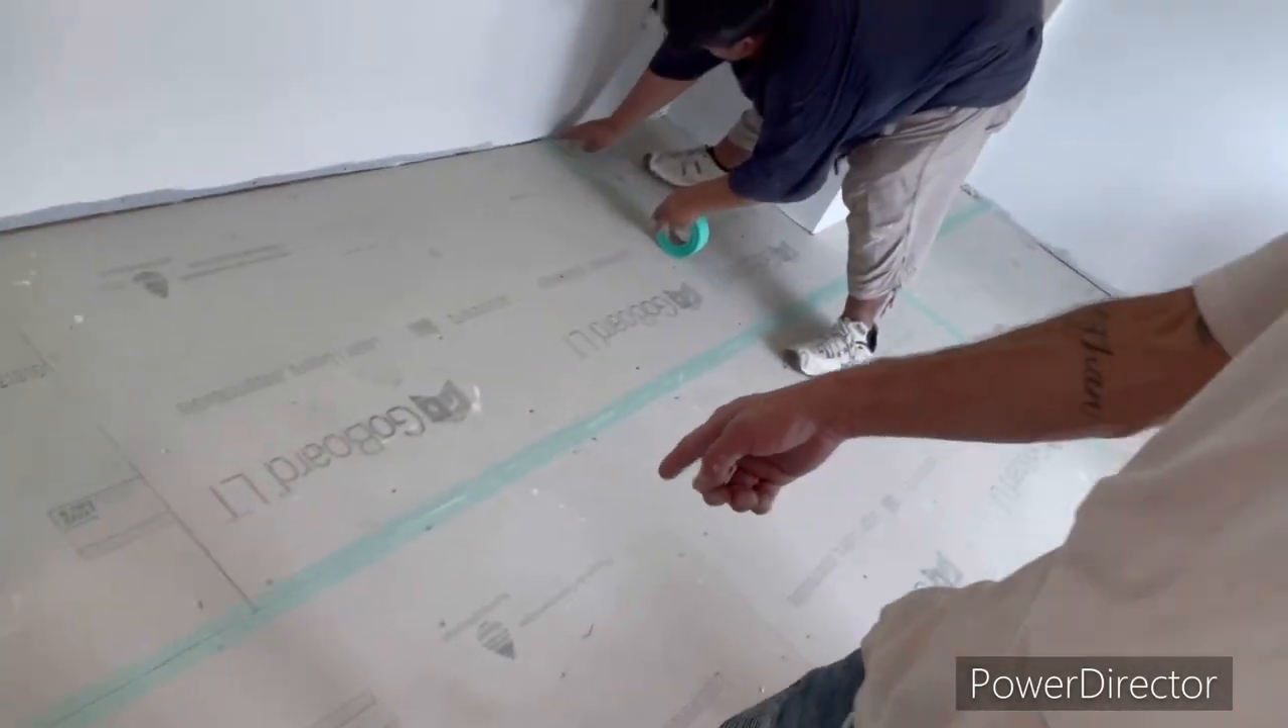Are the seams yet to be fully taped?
Yes.